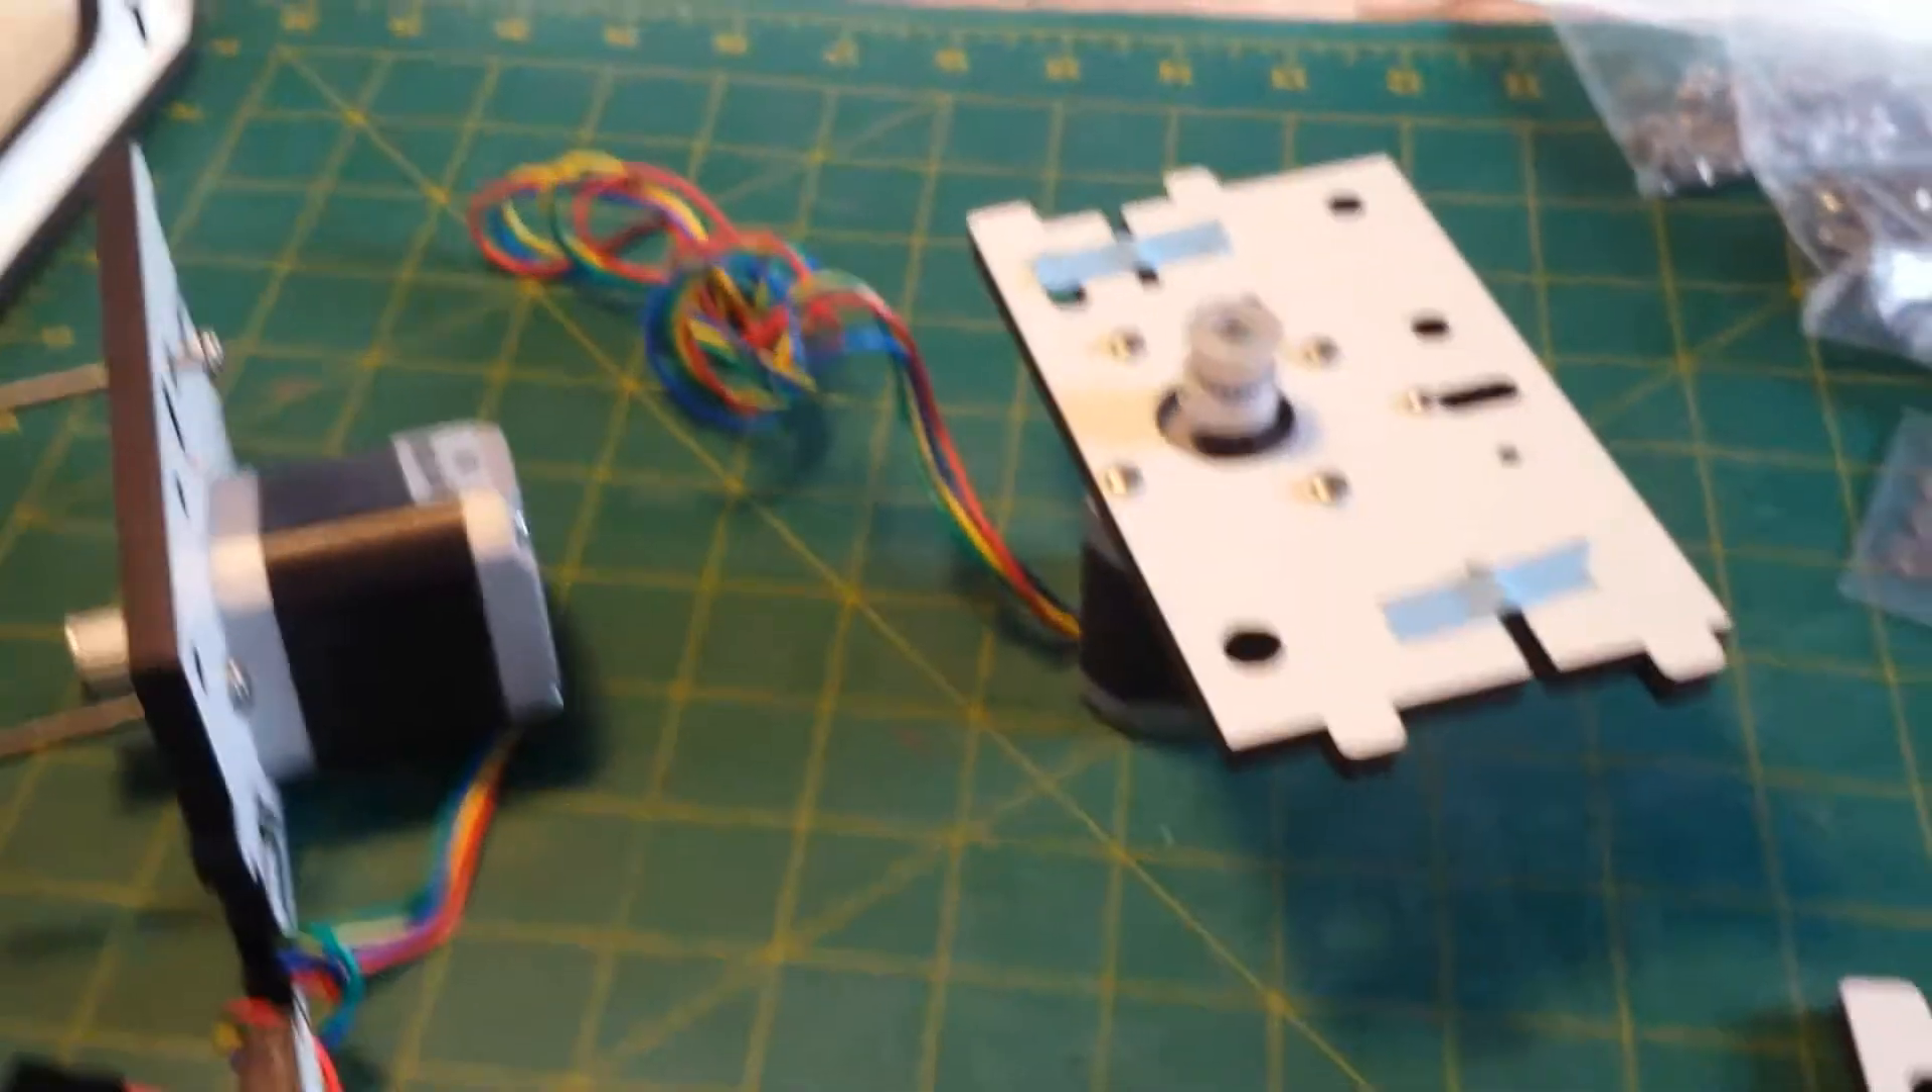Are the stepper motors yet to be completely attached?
No.